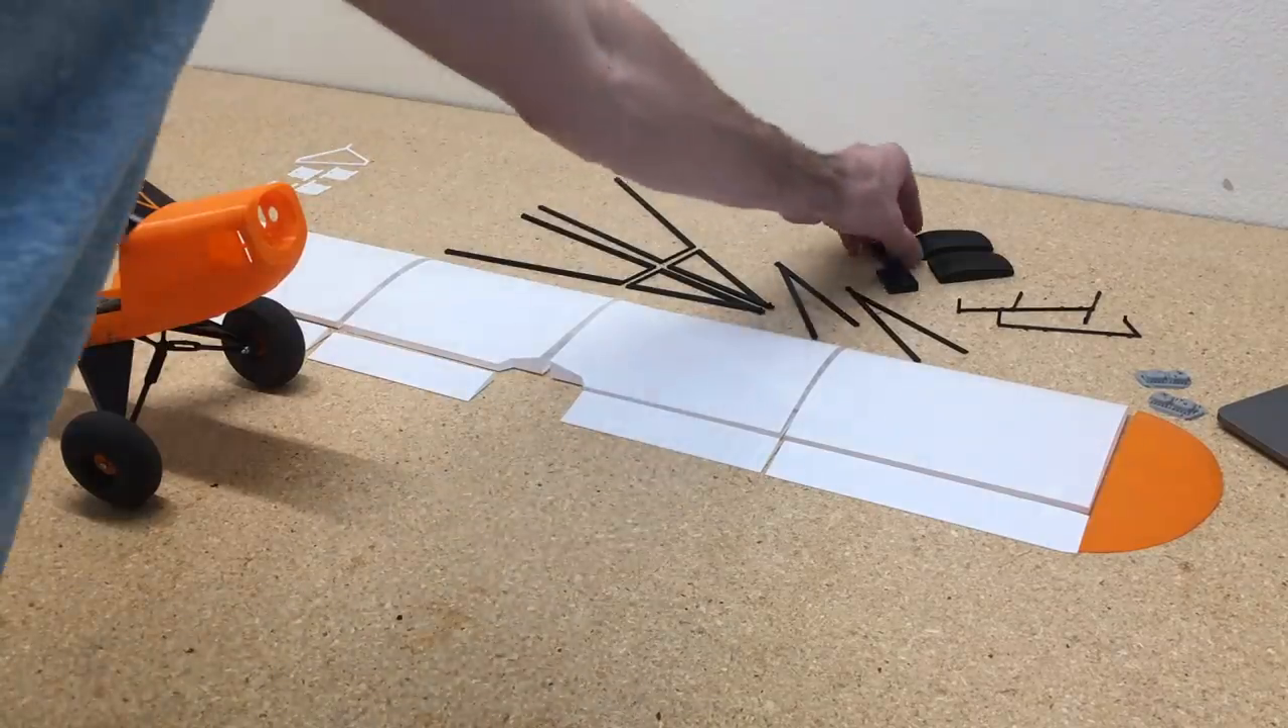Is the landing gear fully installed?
Yes.